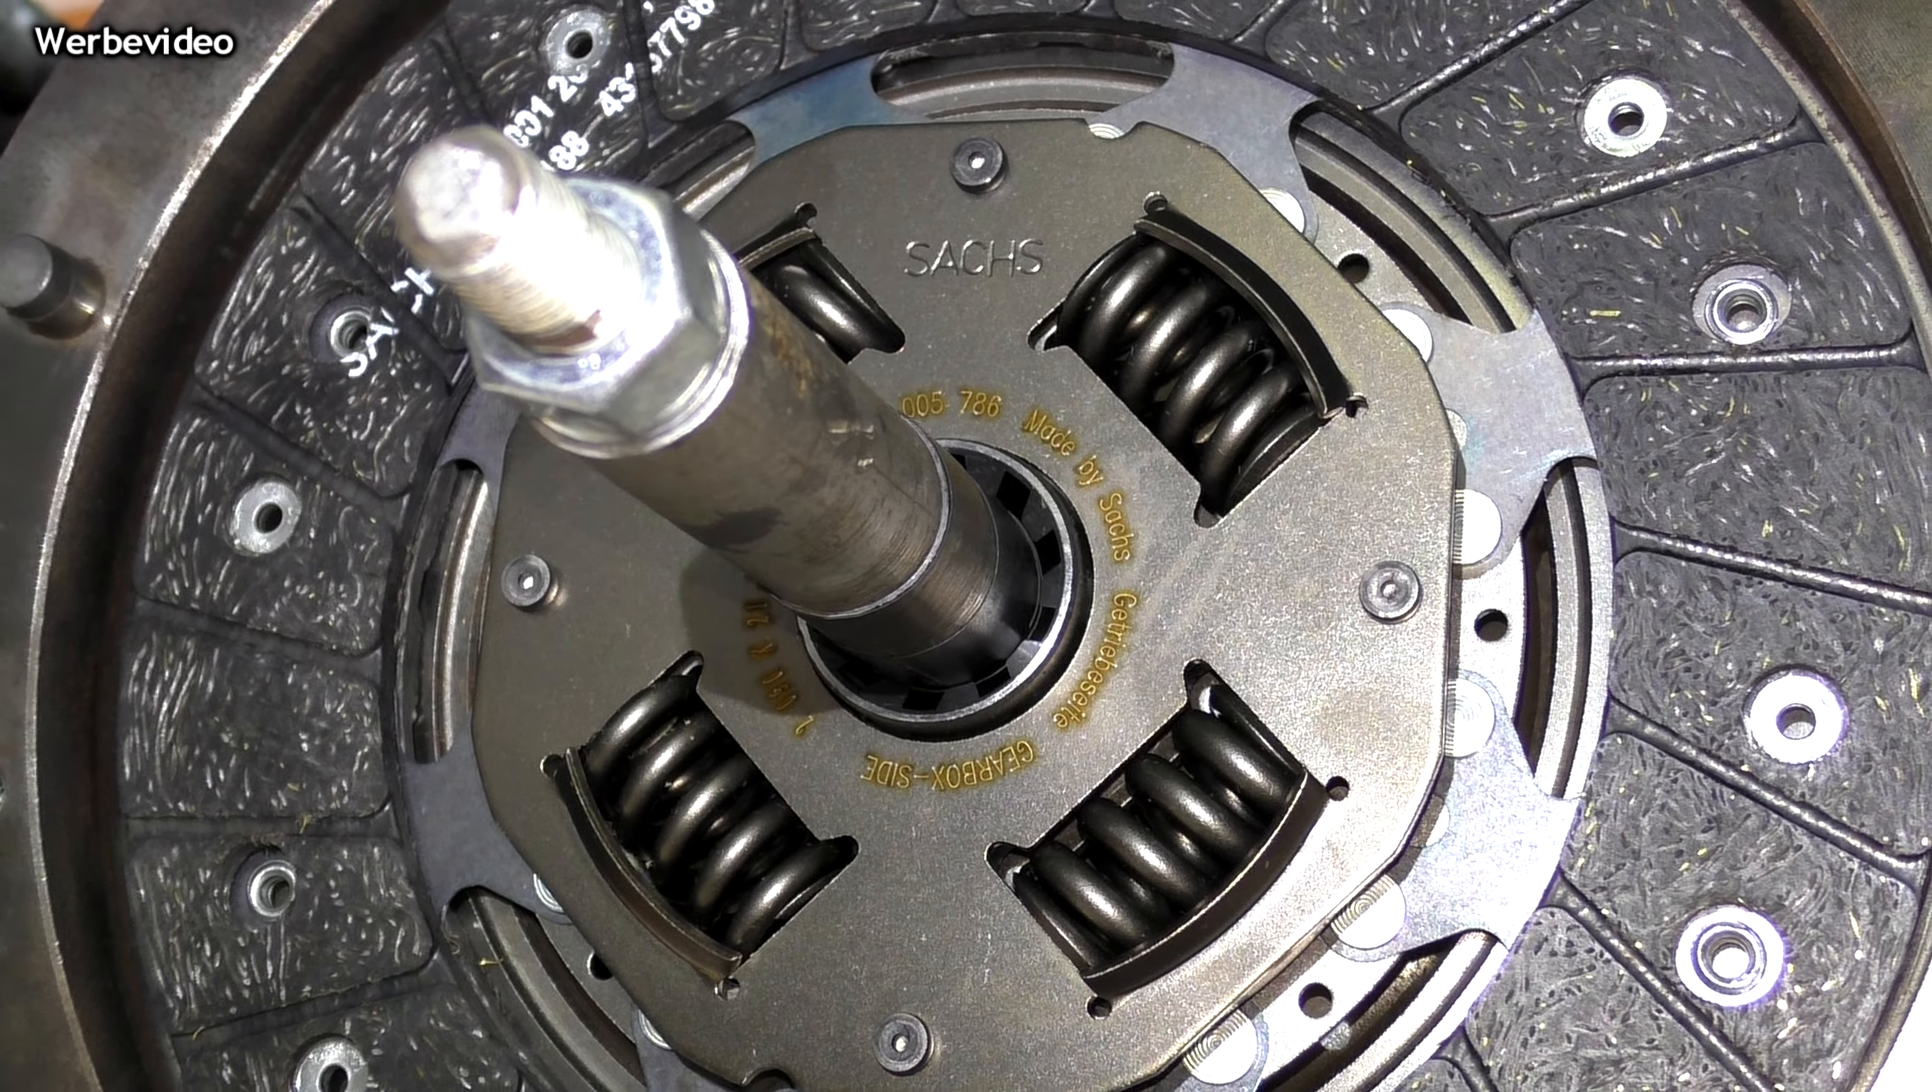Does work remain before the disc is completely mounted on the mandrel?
No.